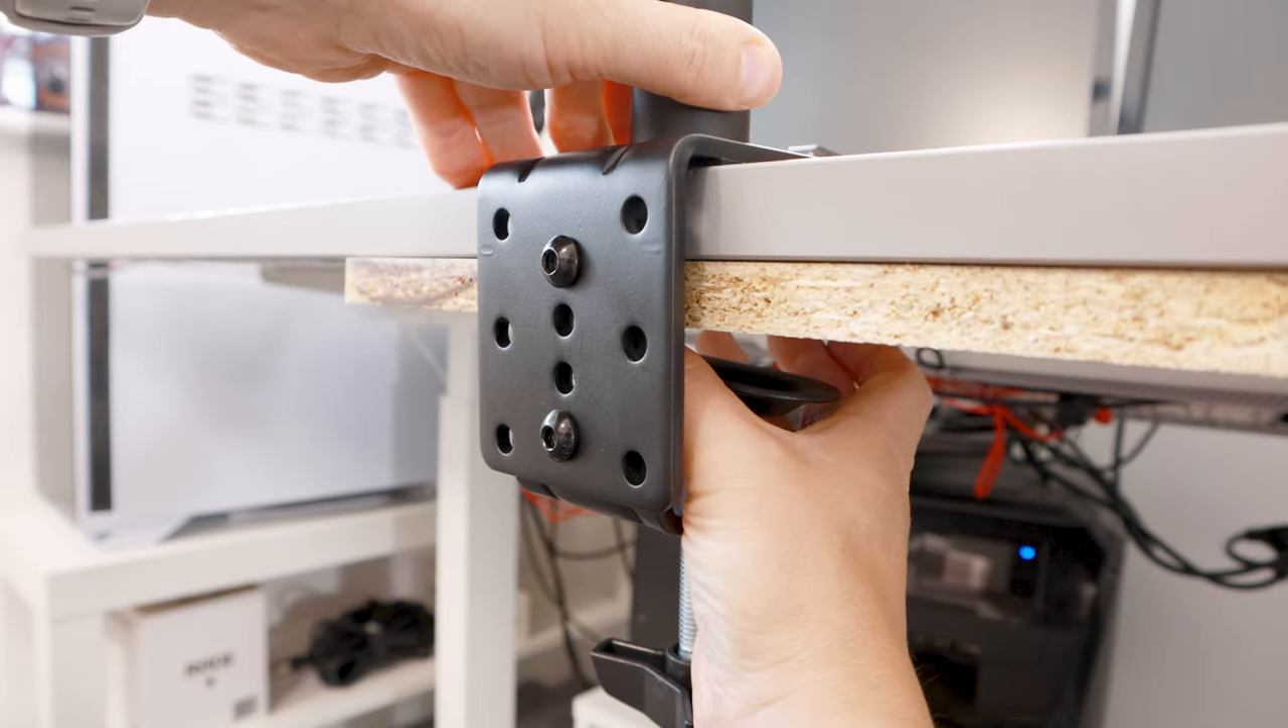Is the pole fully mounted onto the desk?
No.